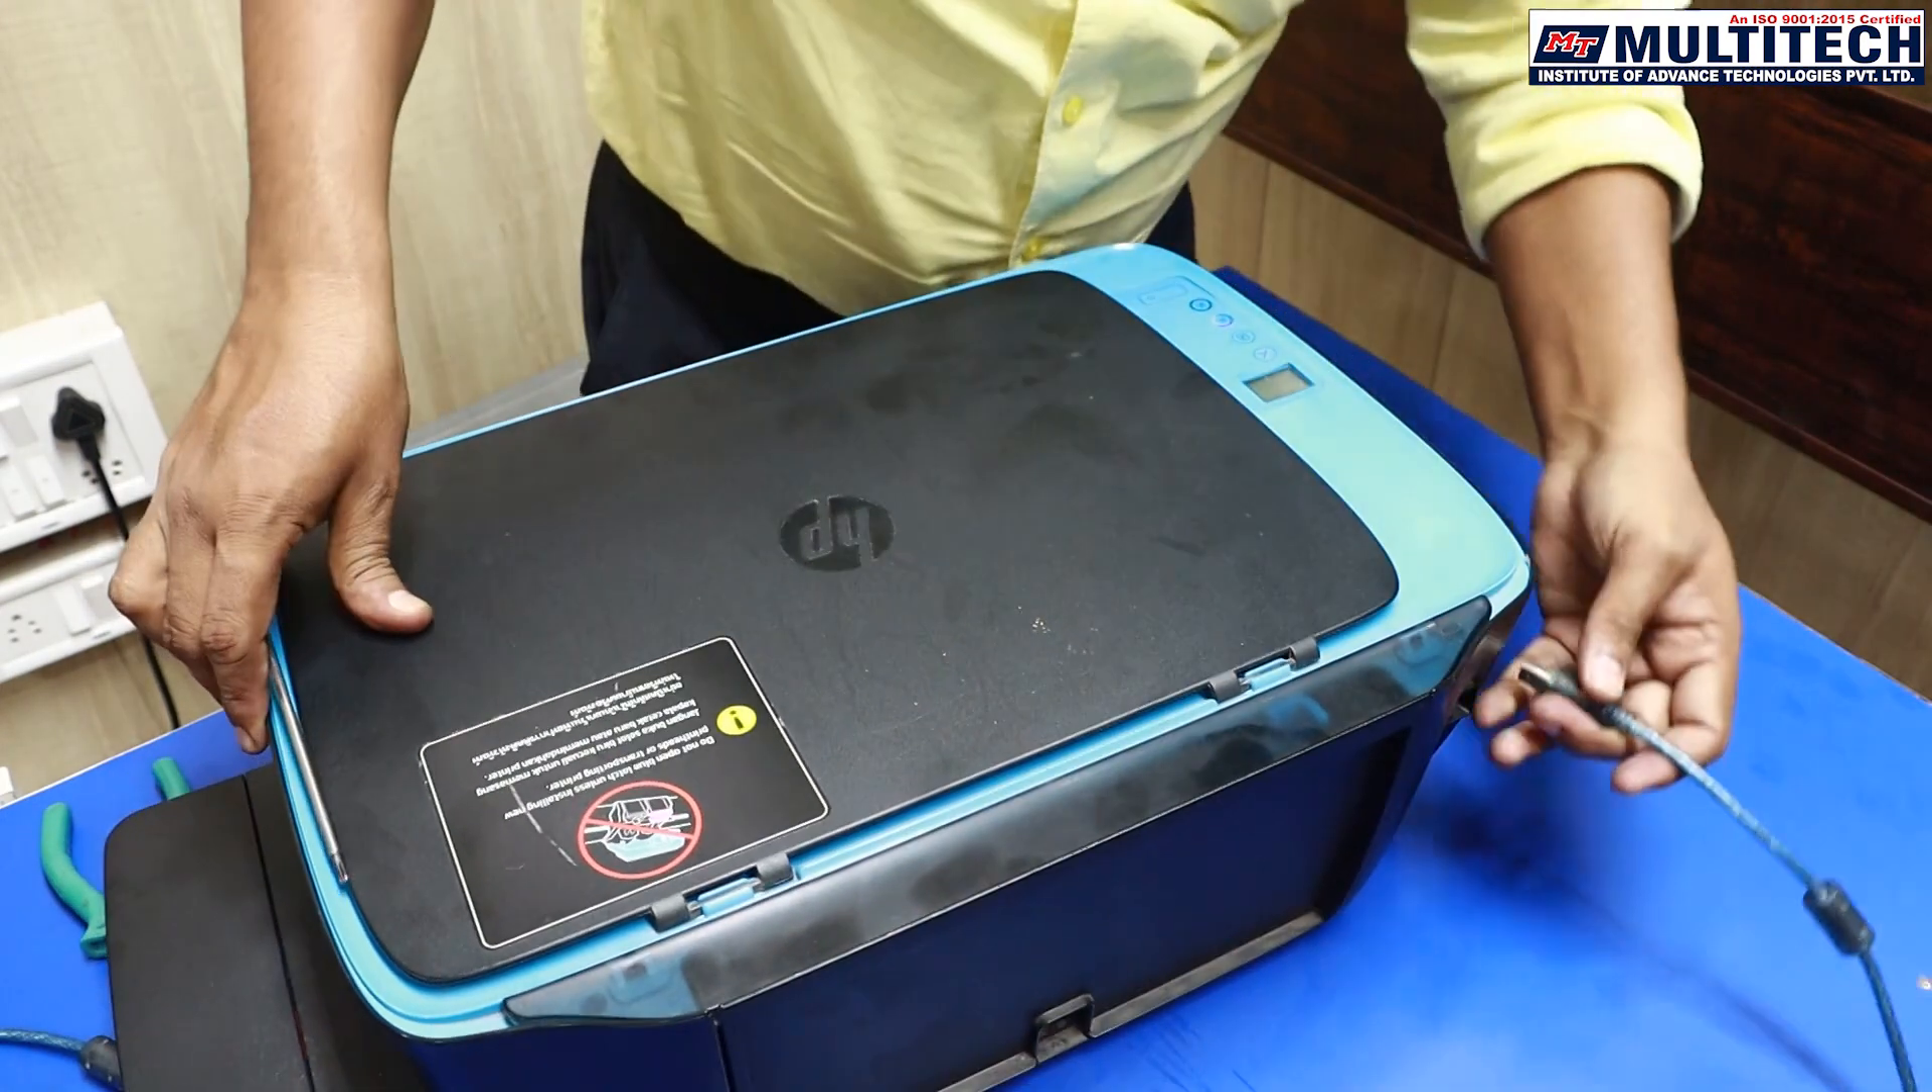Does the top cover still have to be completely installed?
No.